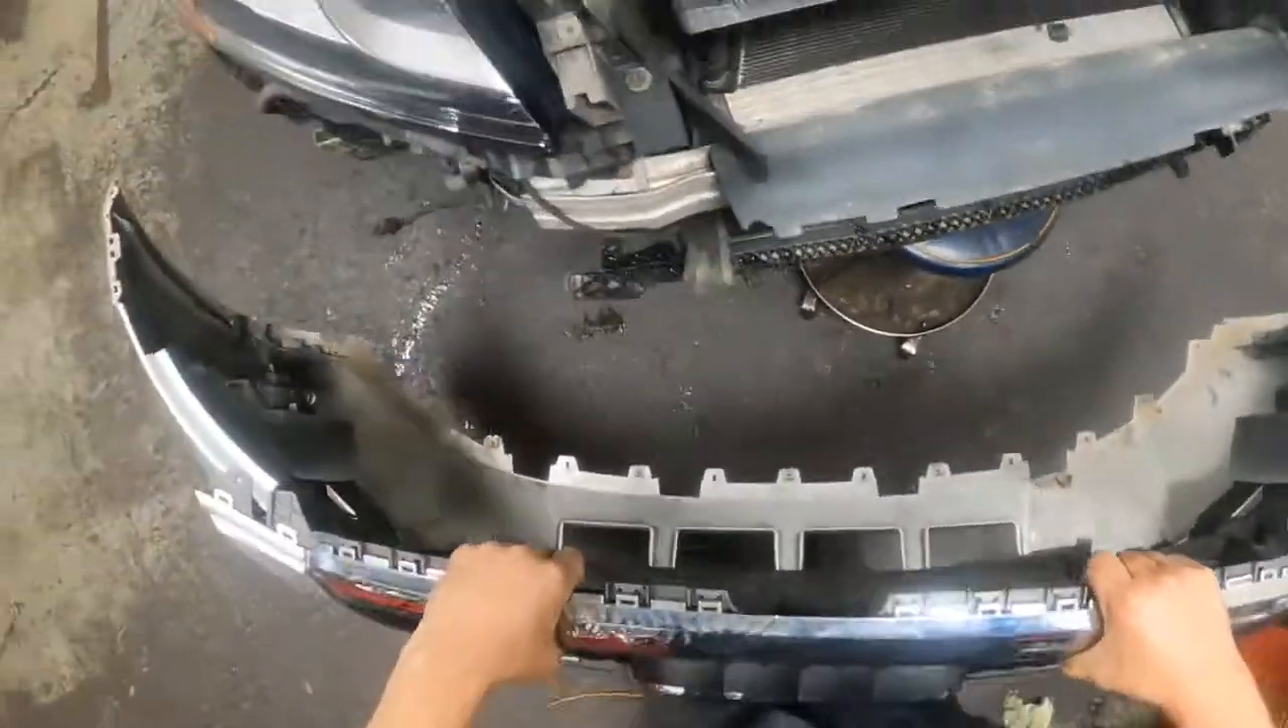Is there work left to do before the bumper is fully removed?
No.